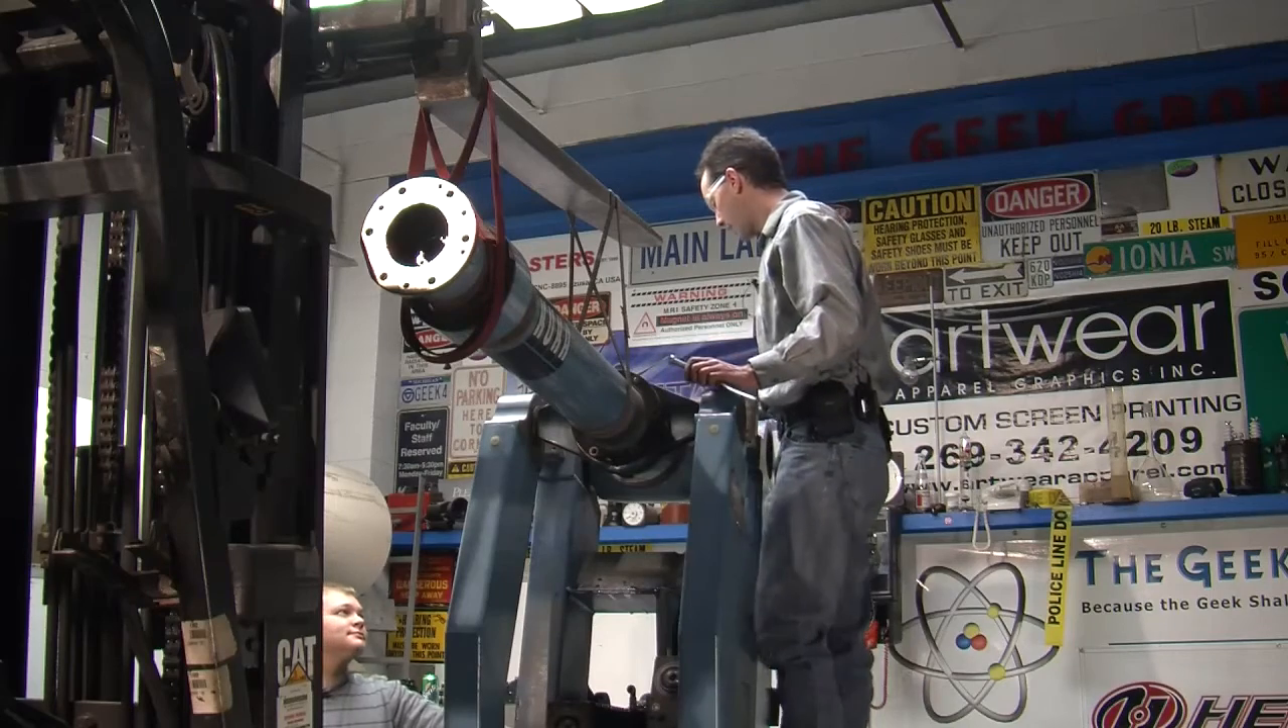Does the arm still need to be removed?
Yes.